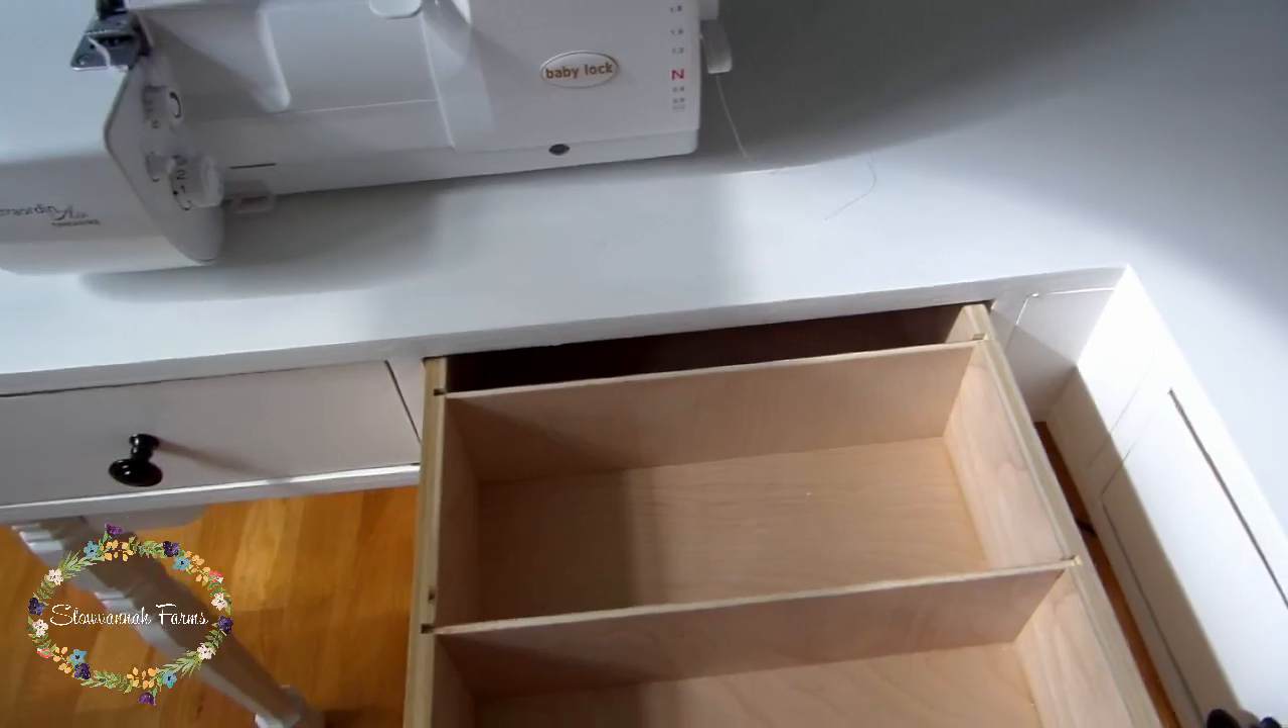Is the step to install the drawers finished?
Yes.